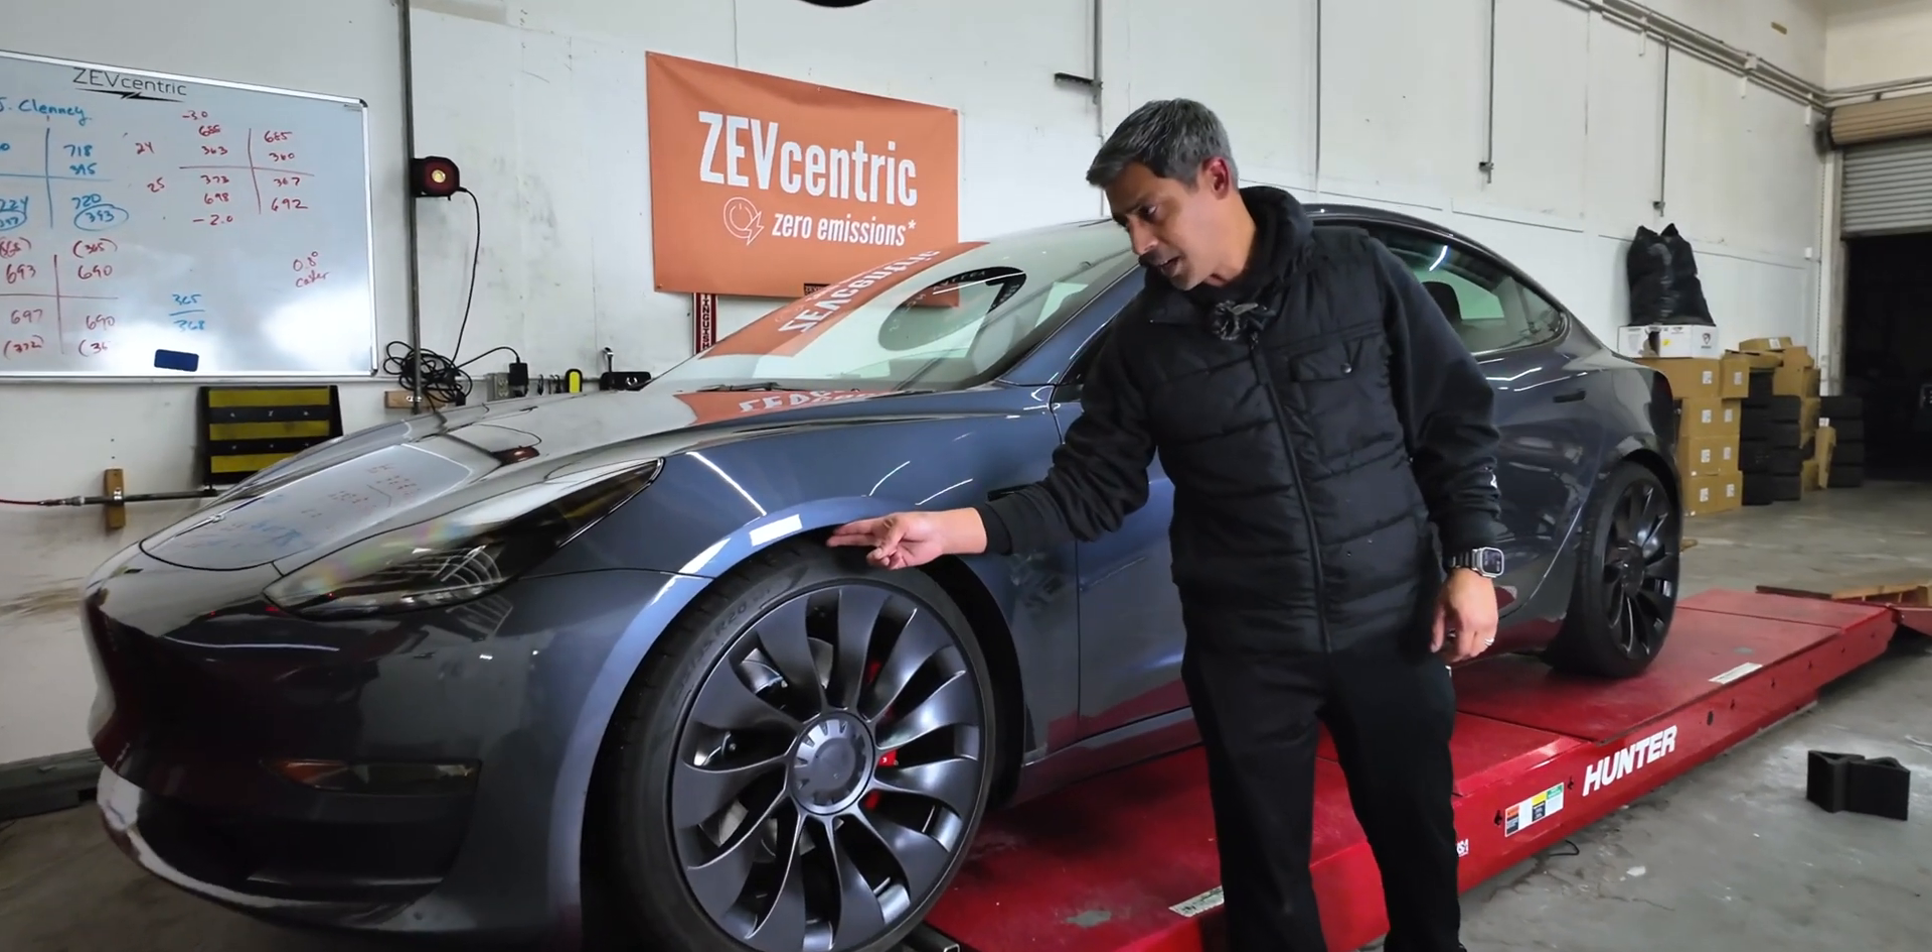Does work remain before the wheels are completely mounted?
No.